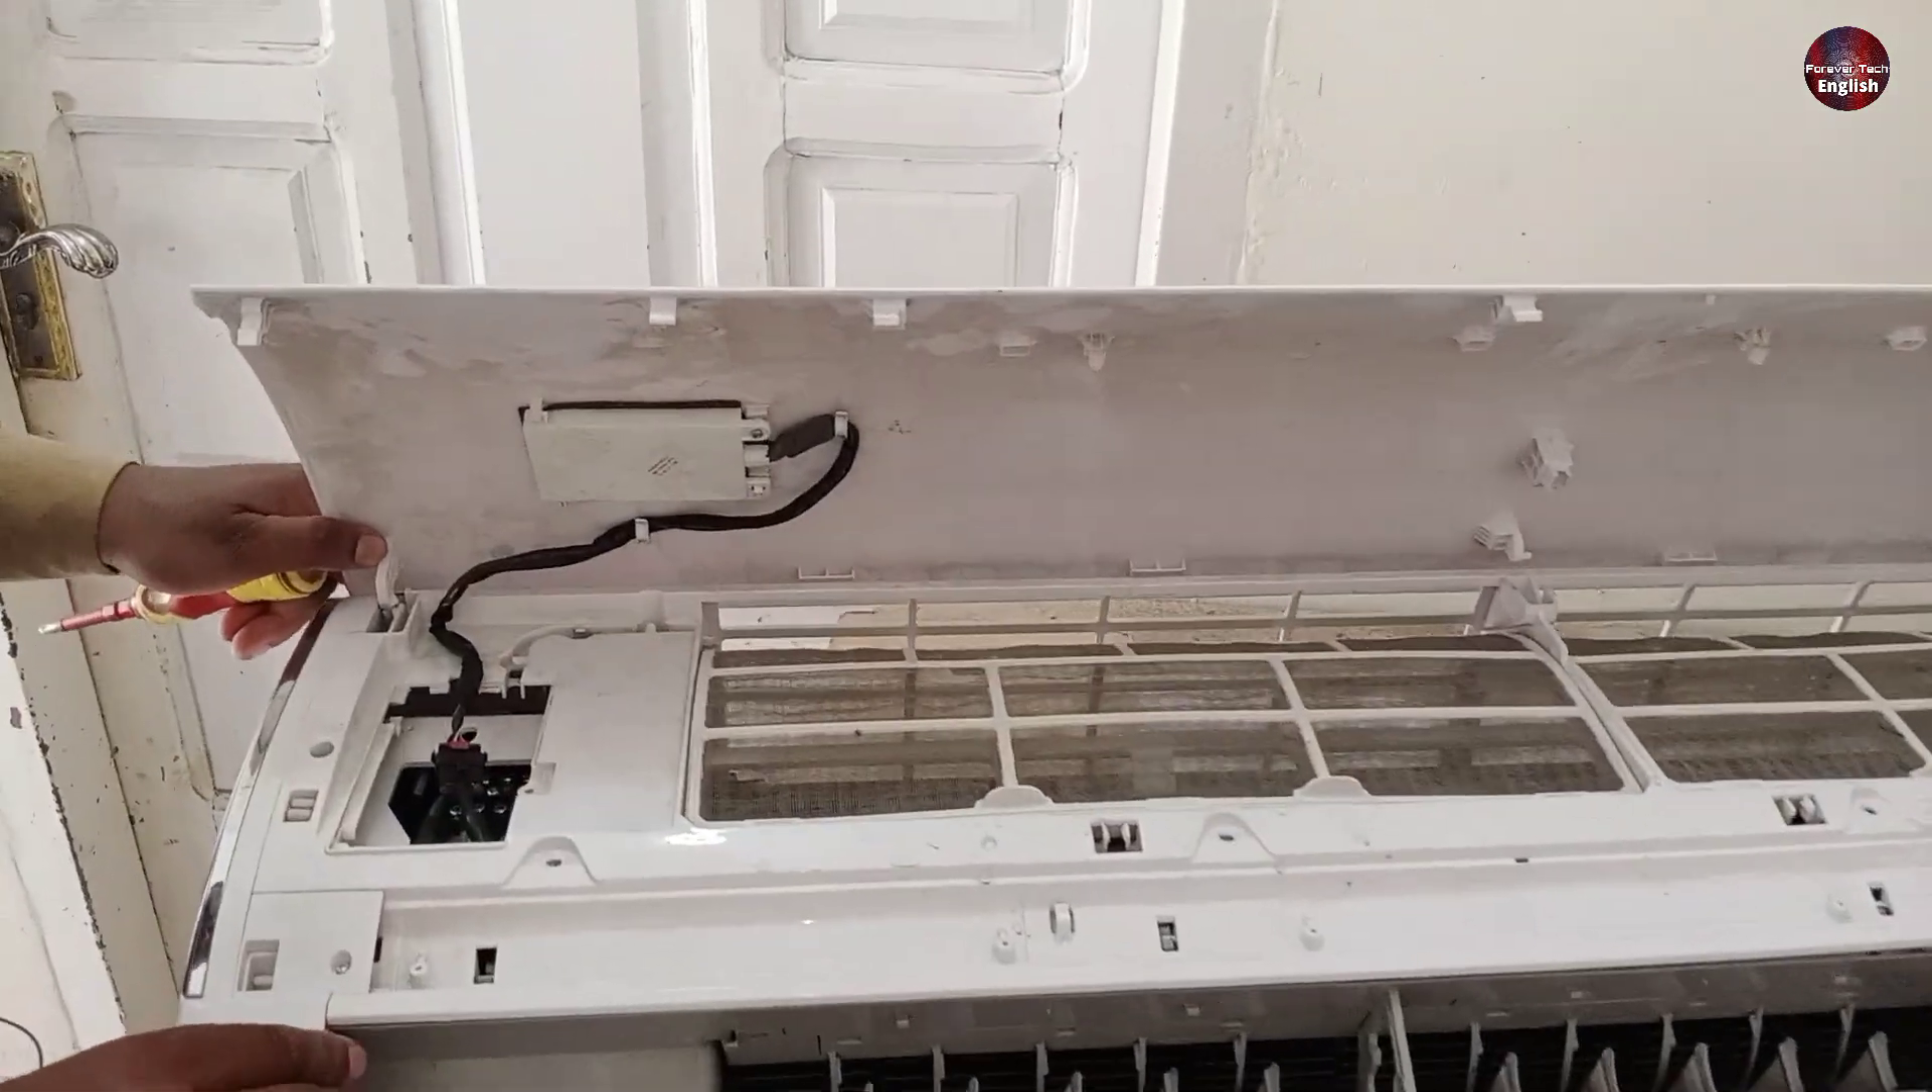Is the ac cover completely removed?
No.